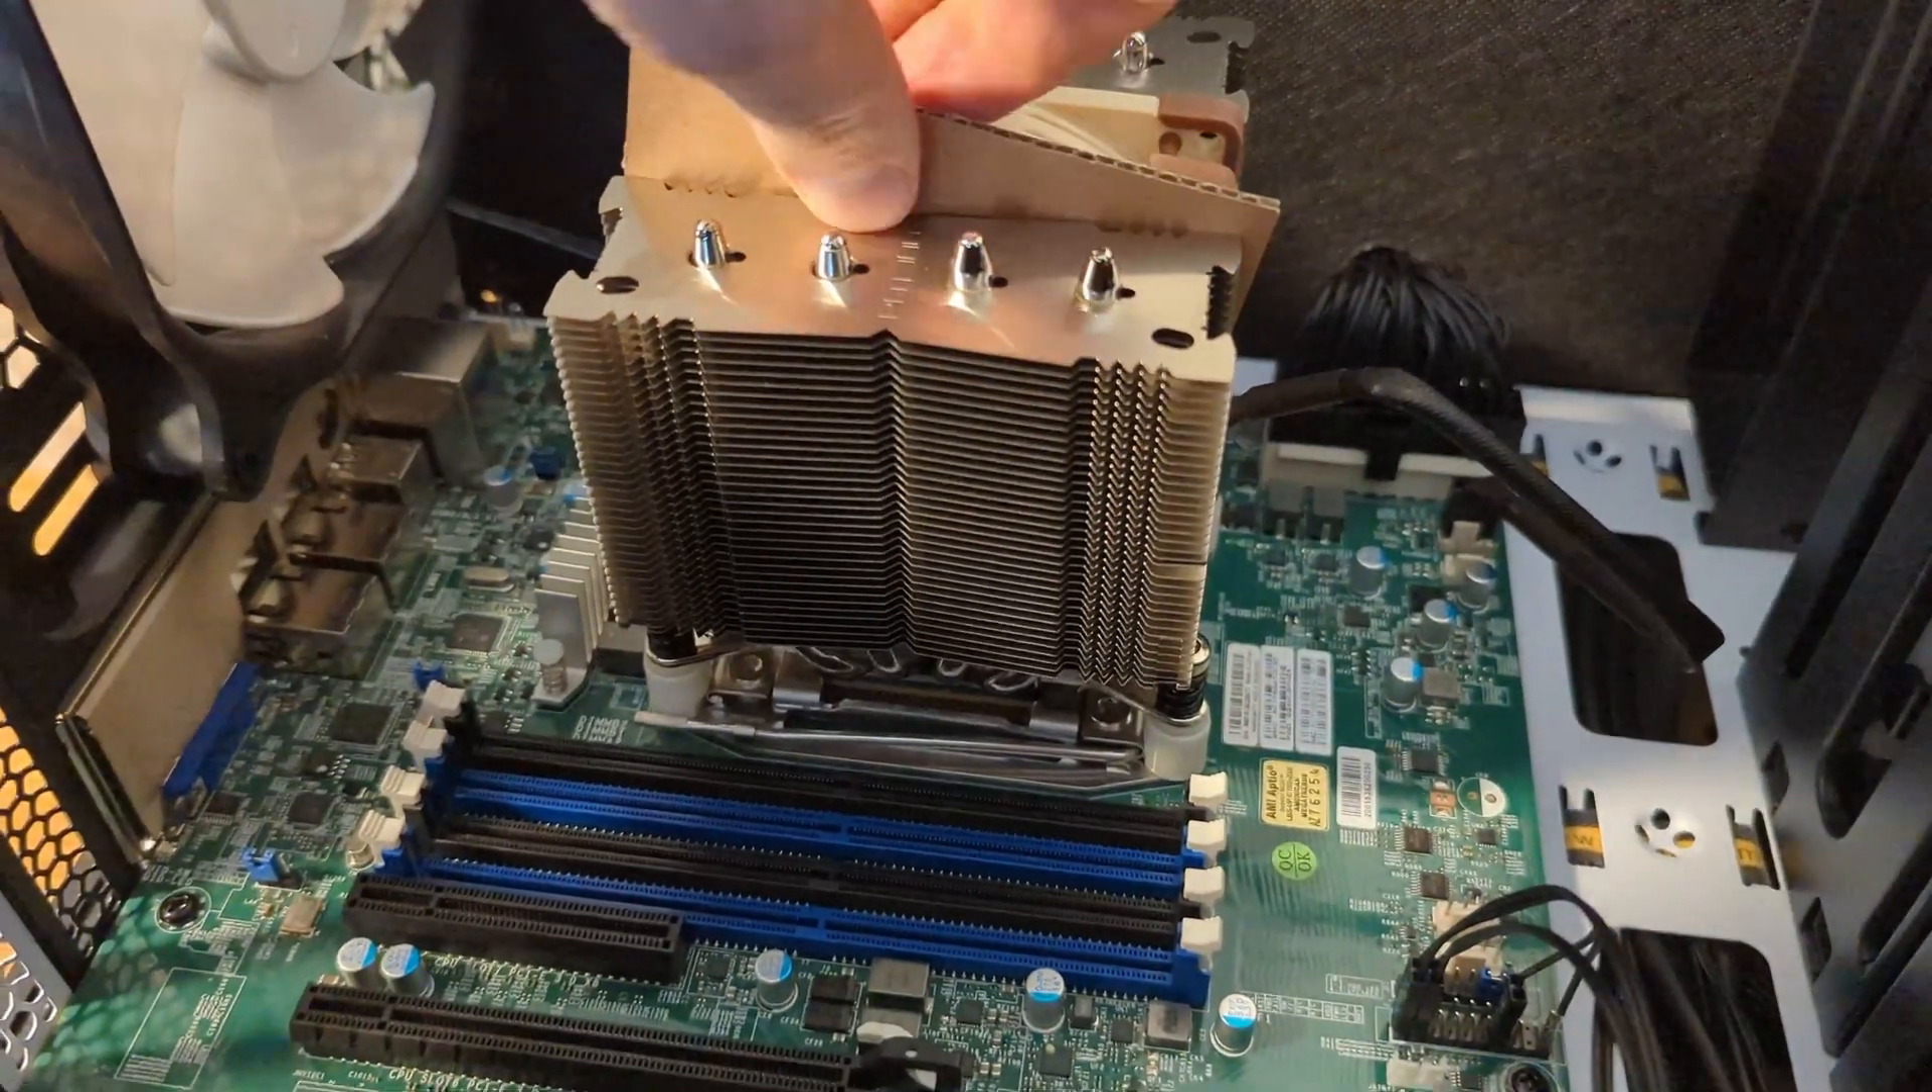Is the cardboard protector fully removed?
No.